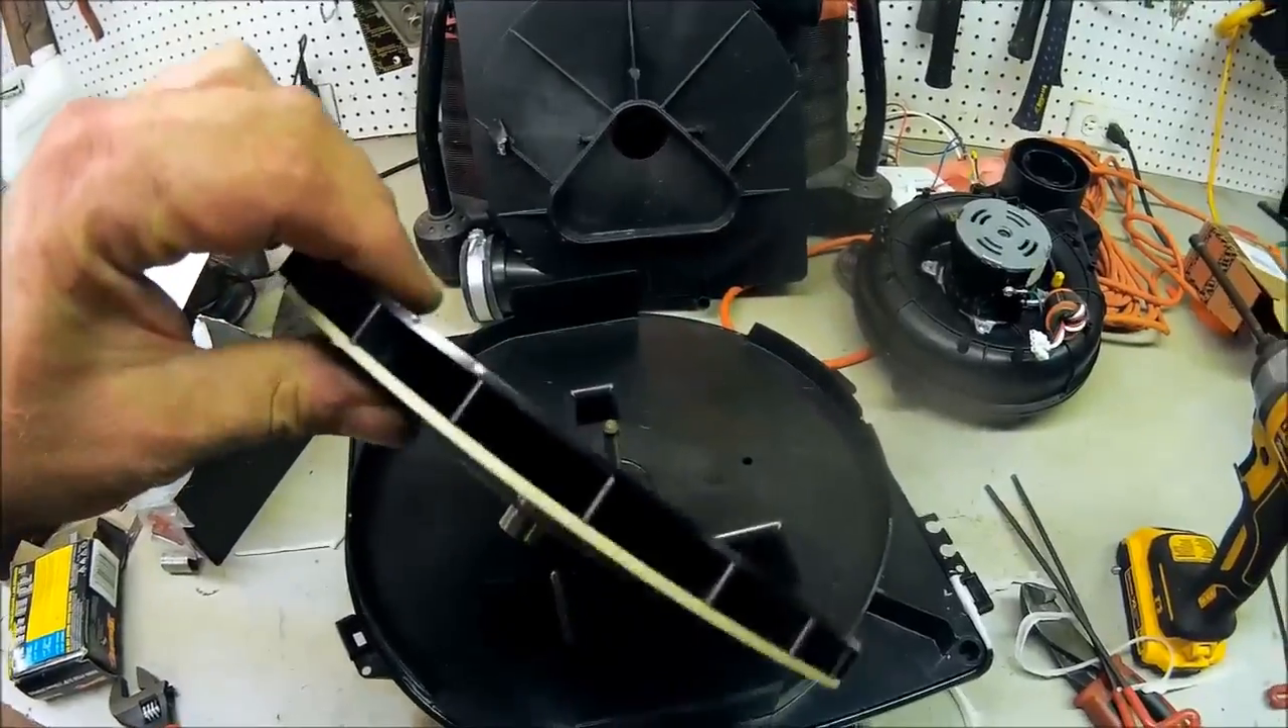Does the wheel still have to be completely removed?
No.